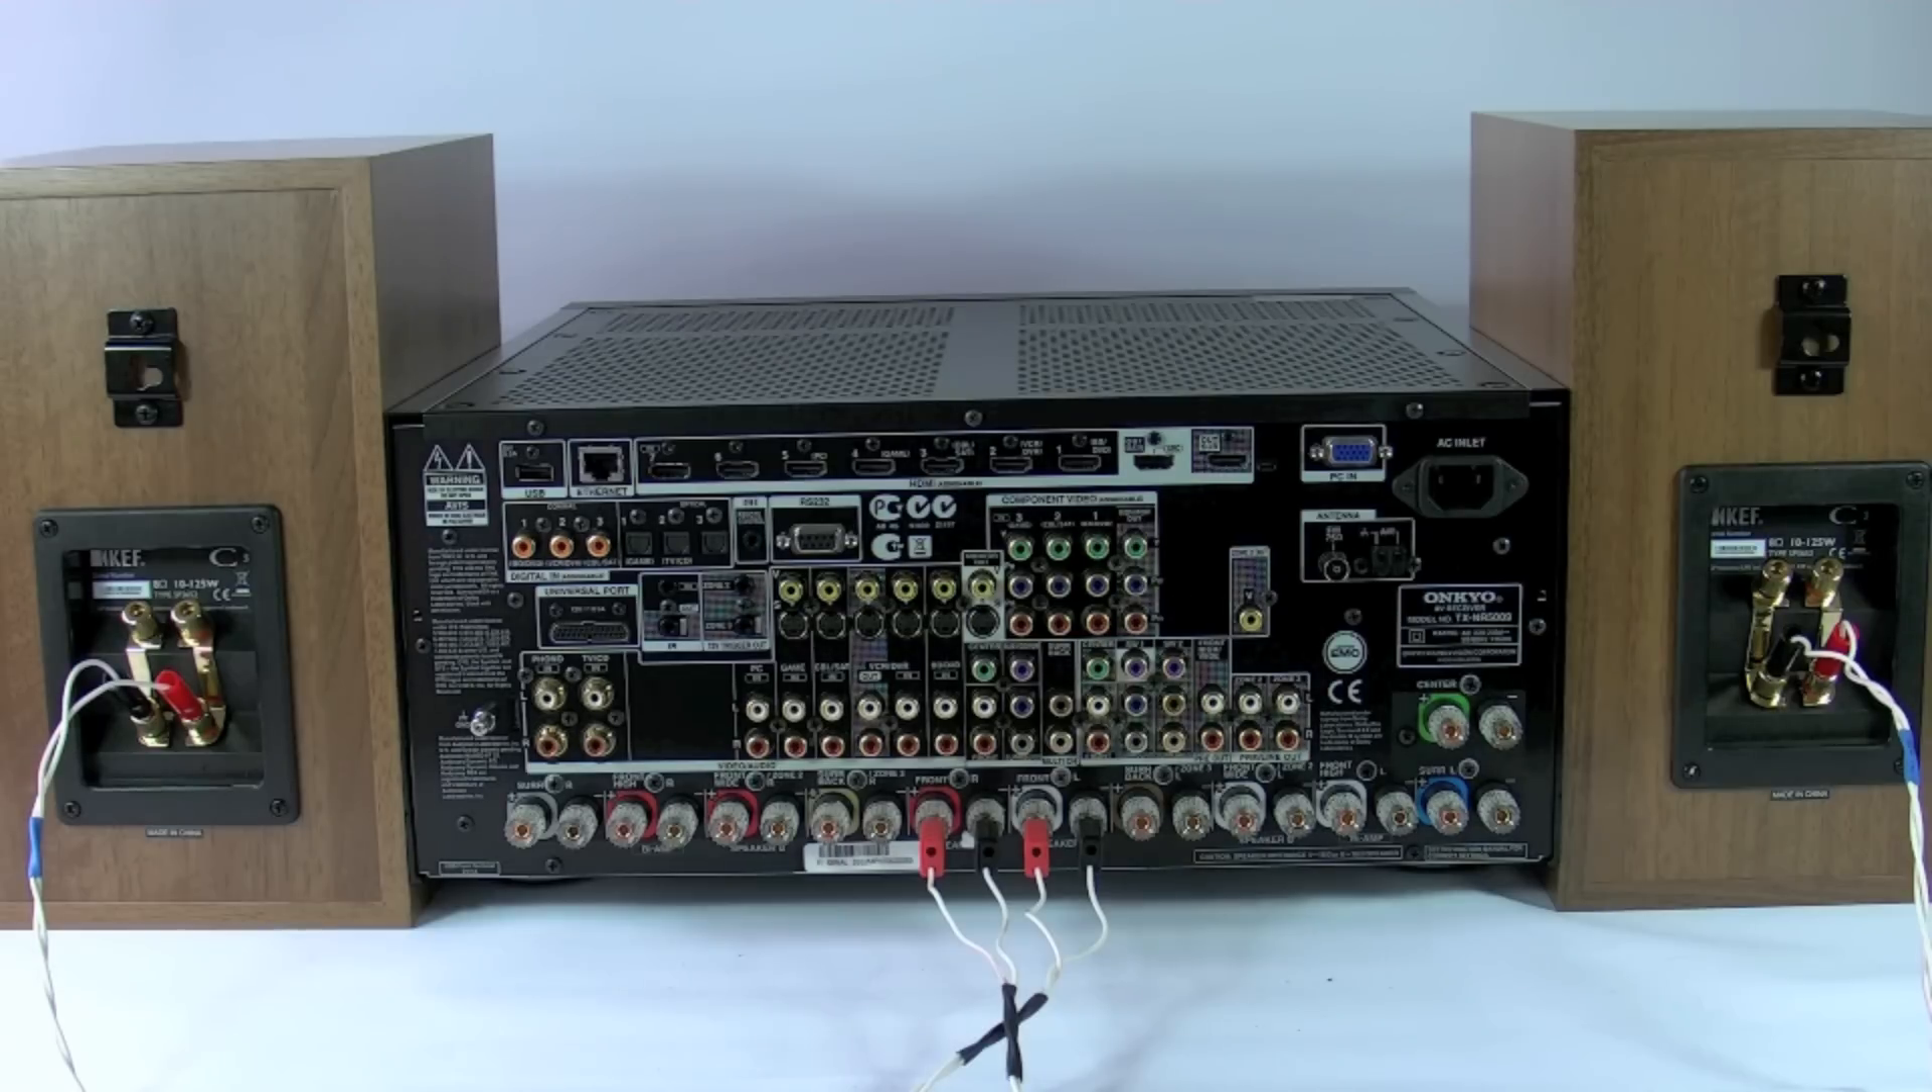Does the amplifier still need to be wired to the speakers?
No.